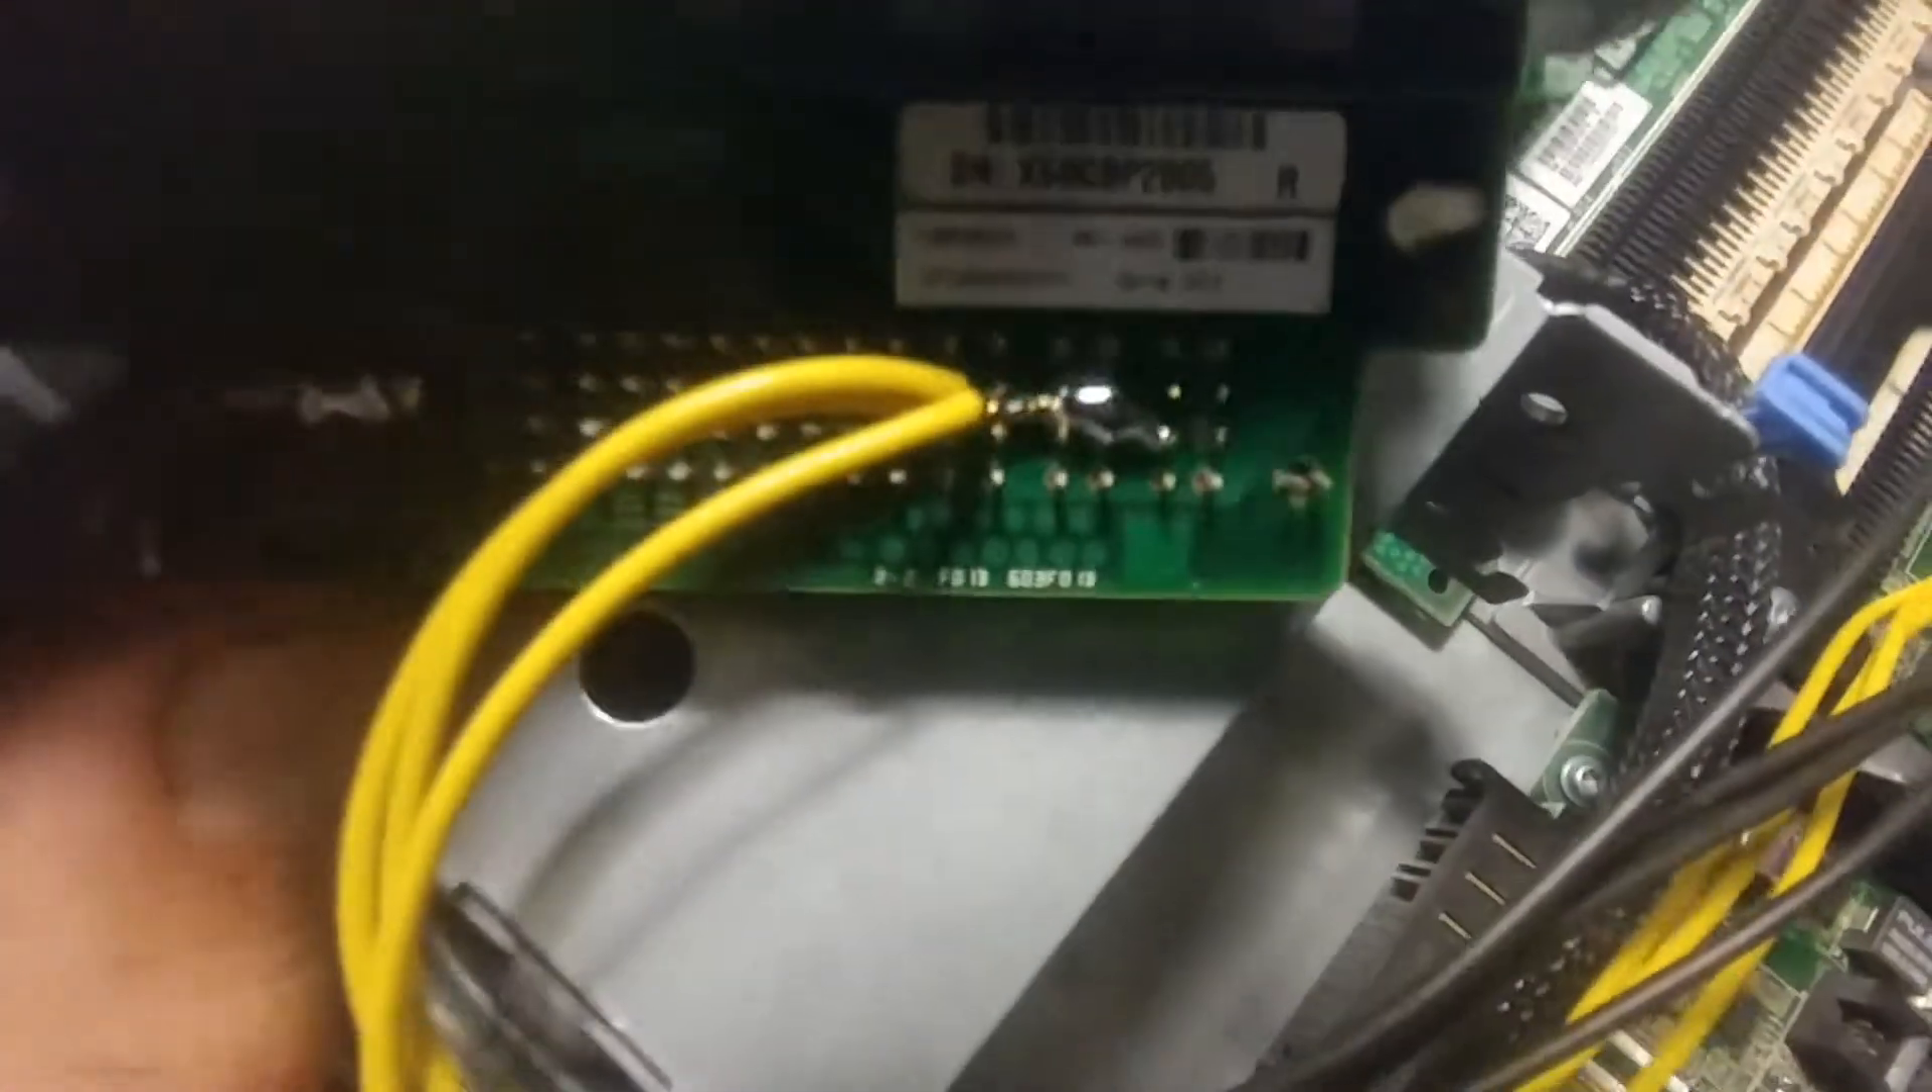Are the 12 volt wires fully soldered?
Yes.